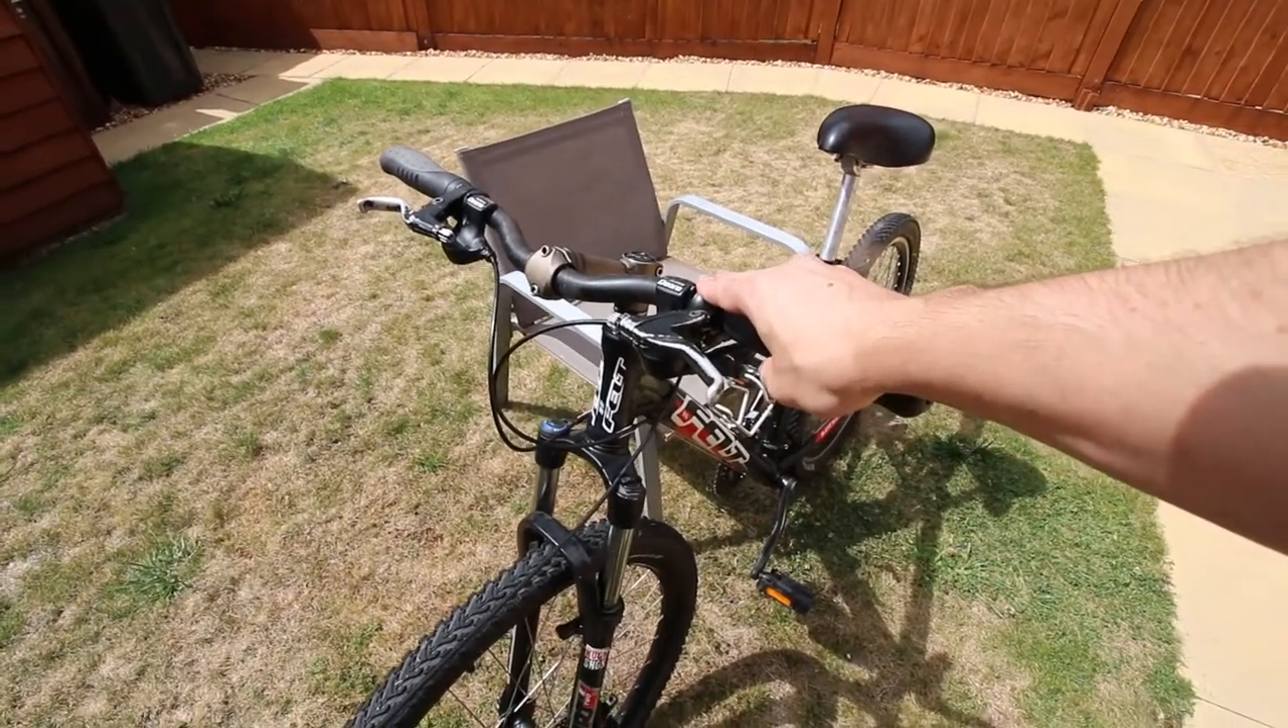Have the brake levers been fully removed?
No.